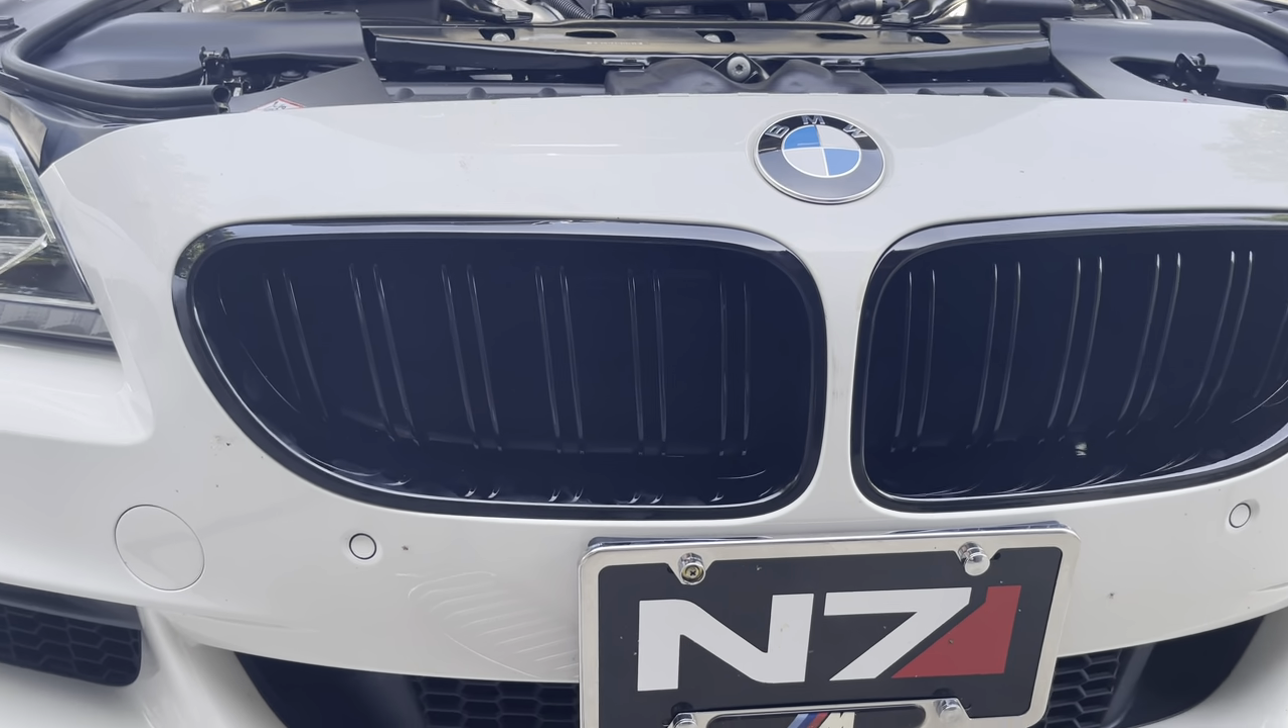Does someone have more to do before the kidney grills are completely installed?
No.